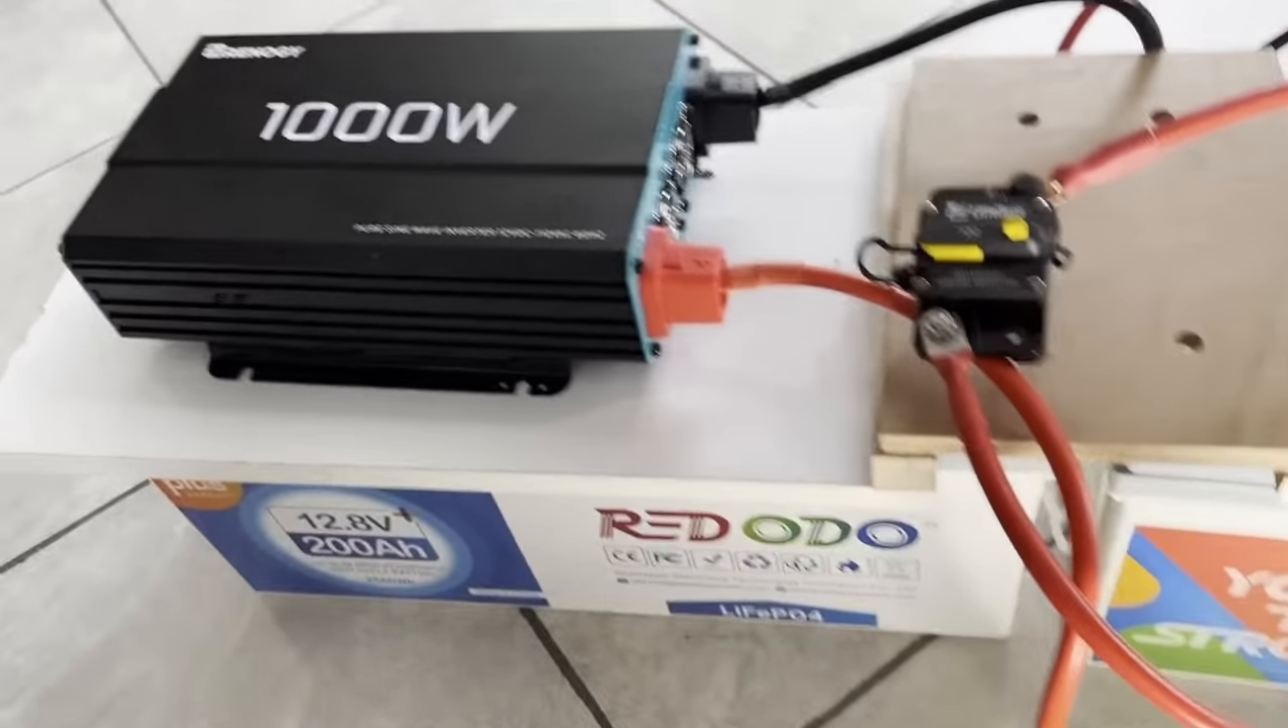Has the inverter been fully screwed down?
No.